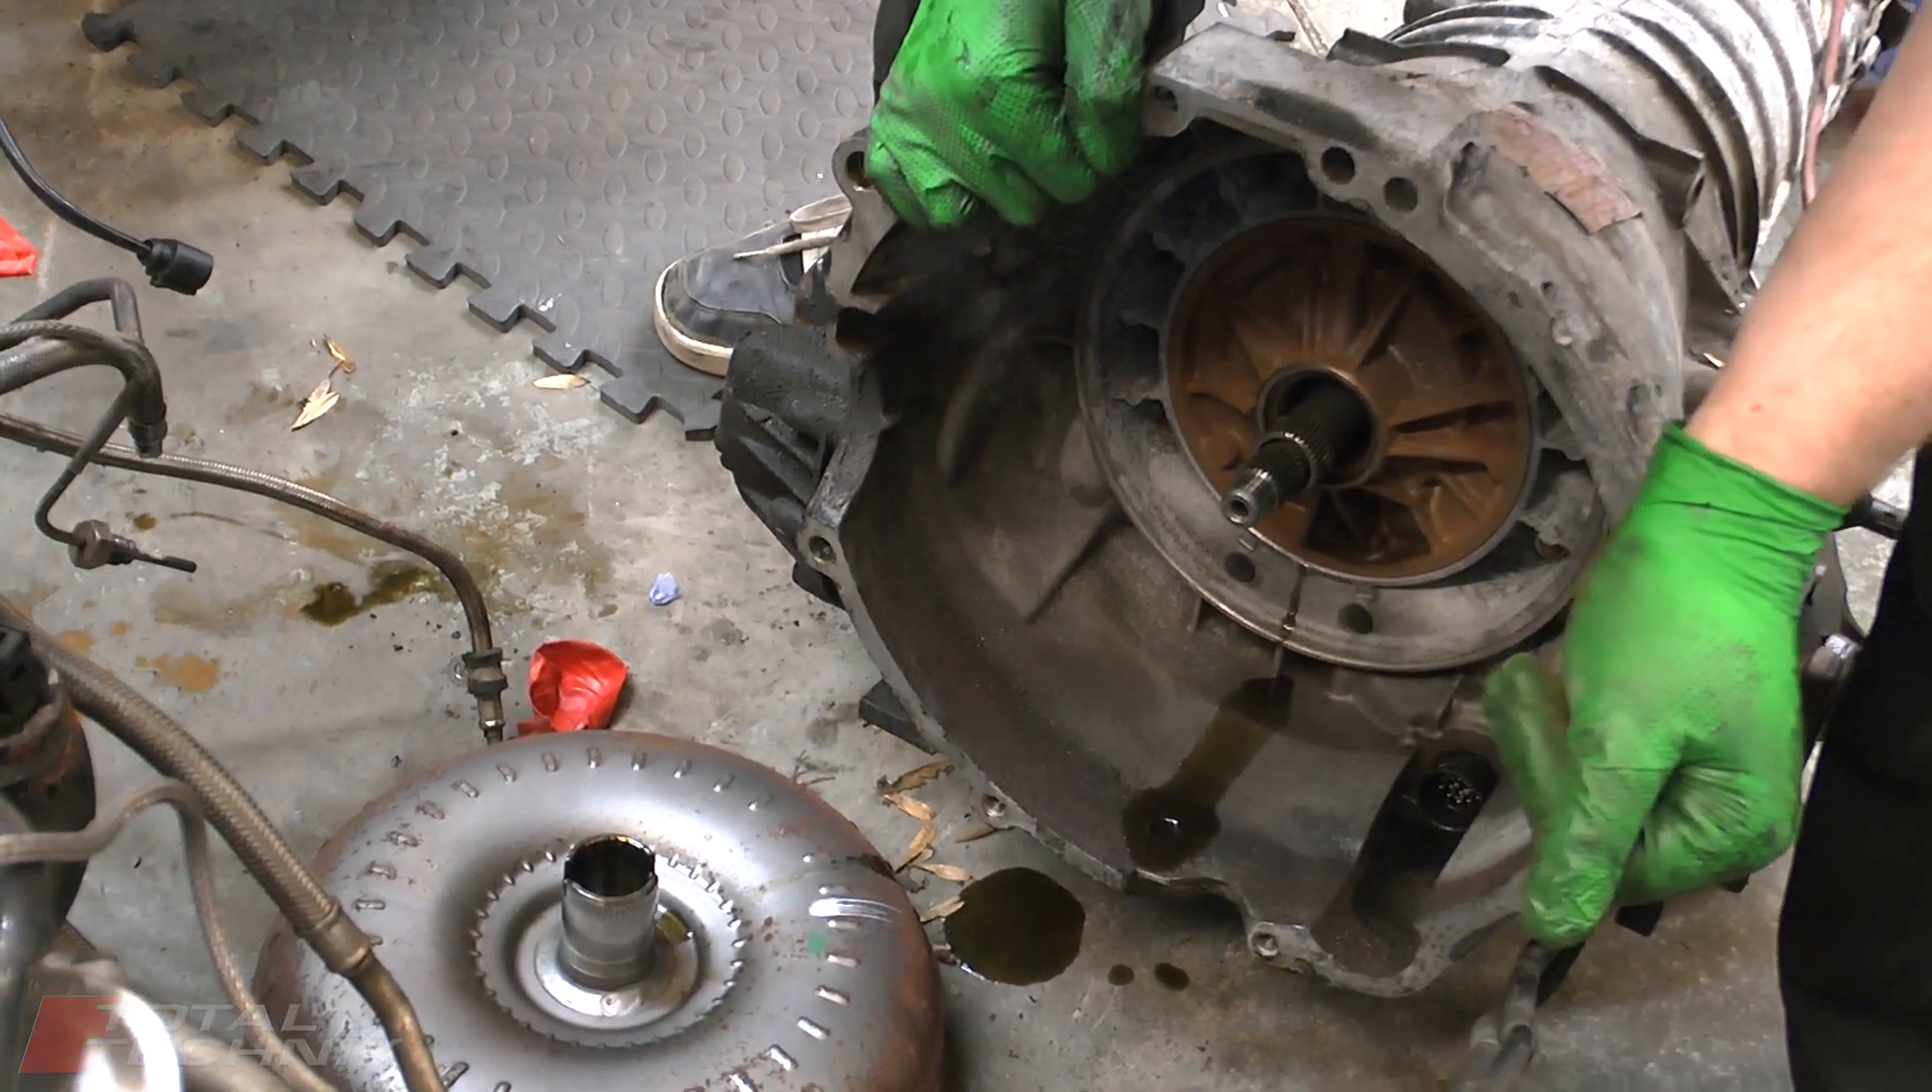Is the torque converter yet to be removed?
No.